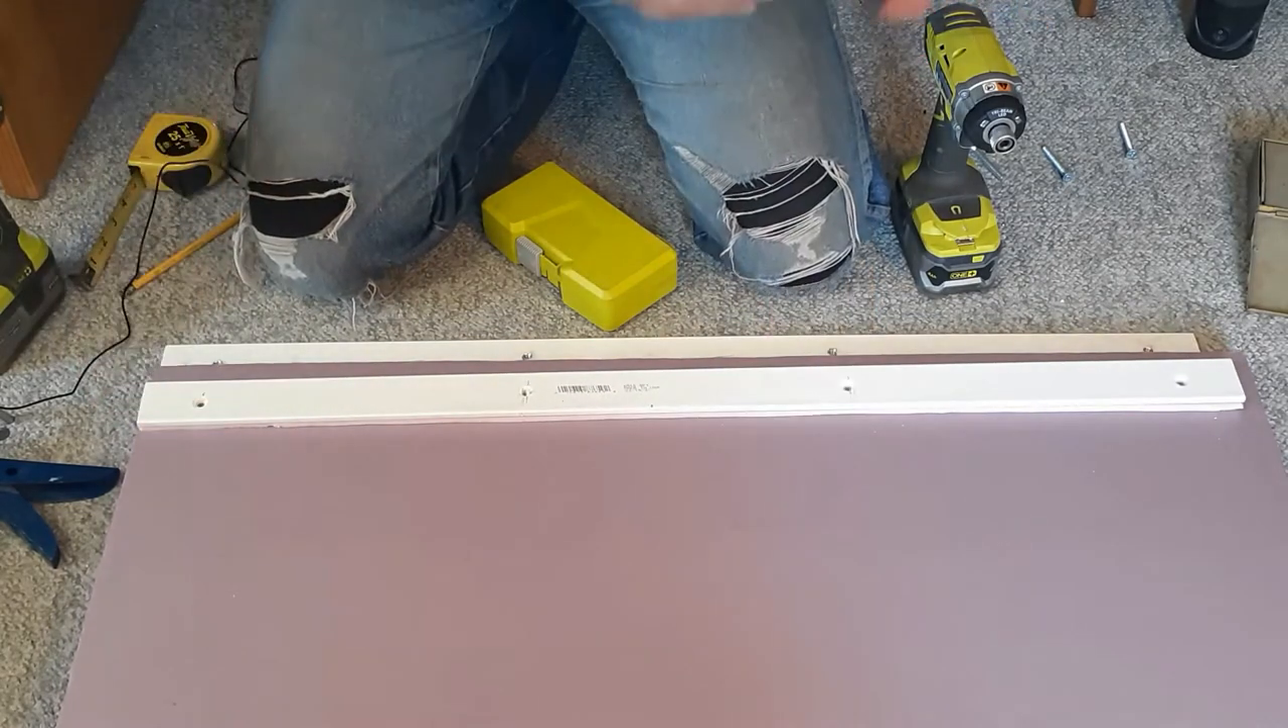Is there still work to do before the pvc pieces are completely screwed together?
Yes.